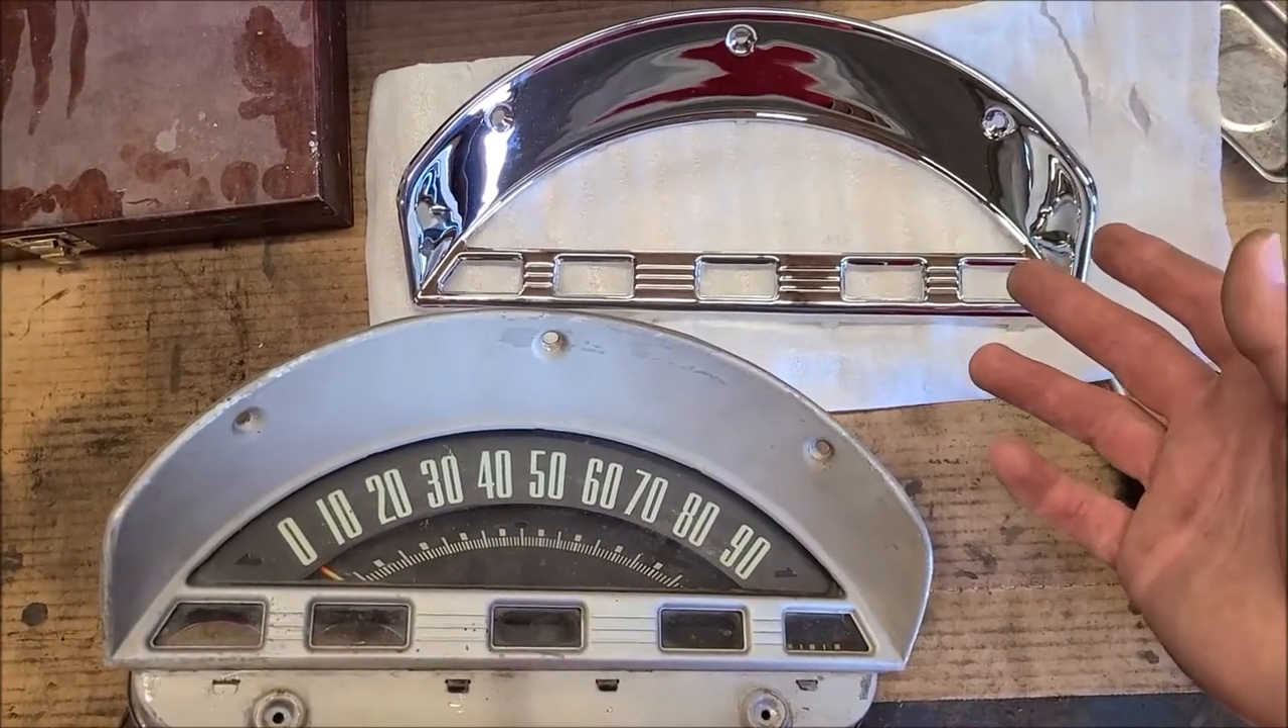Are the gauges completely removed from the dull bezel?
No.